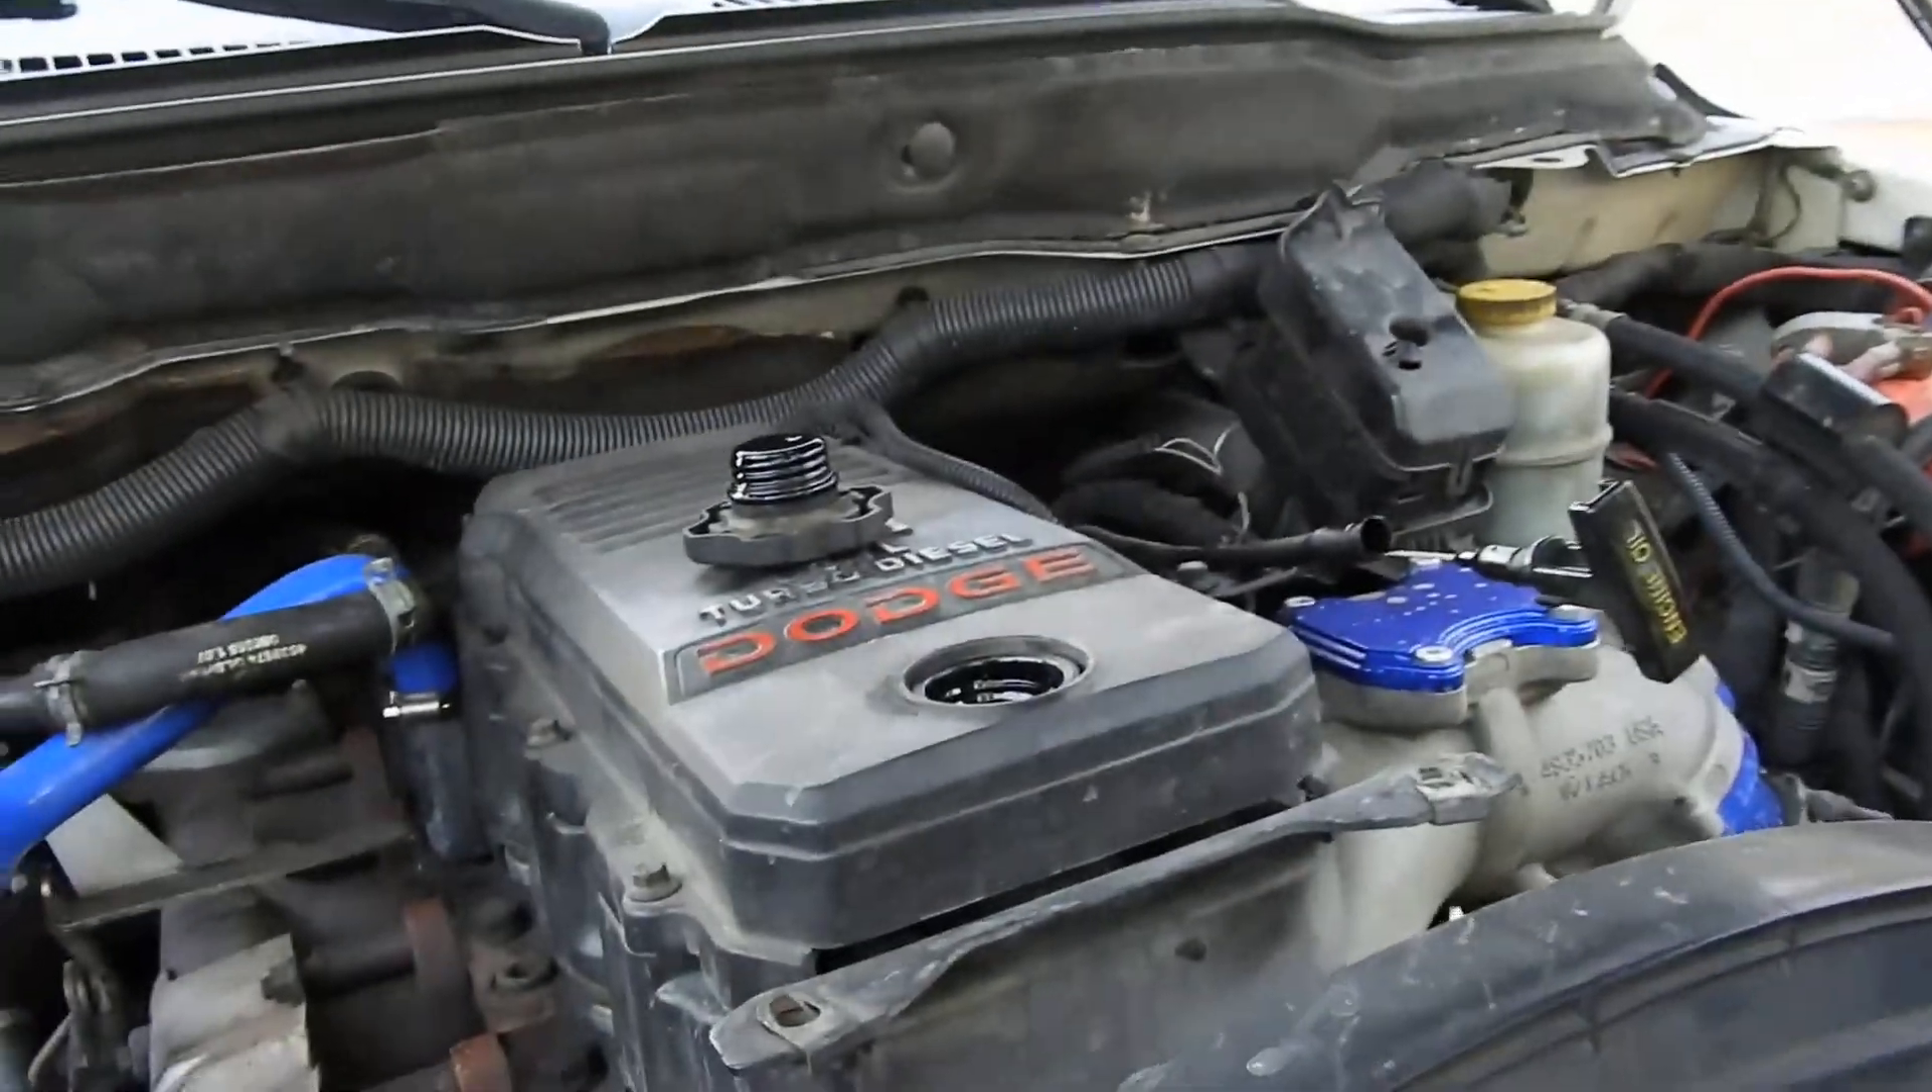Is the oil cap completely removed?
Yes.